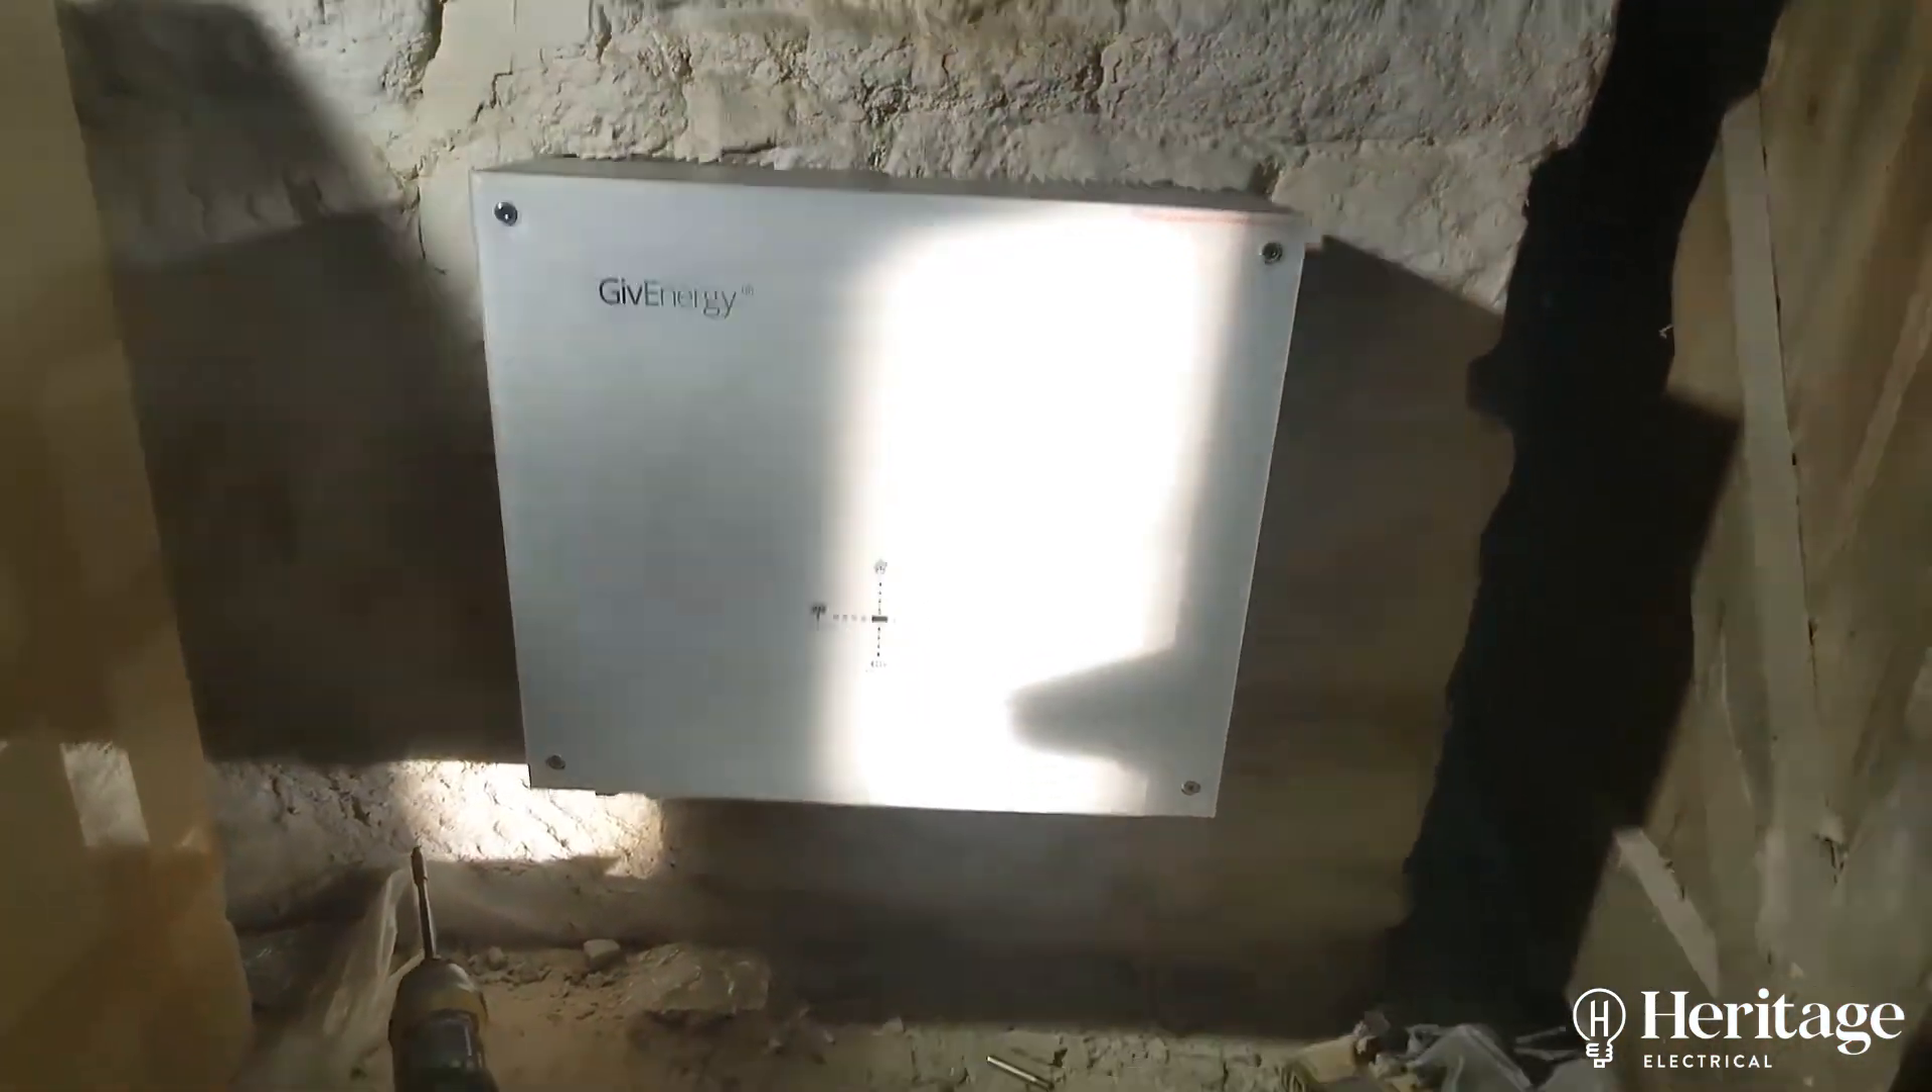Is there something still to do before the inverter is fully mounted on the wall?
No.